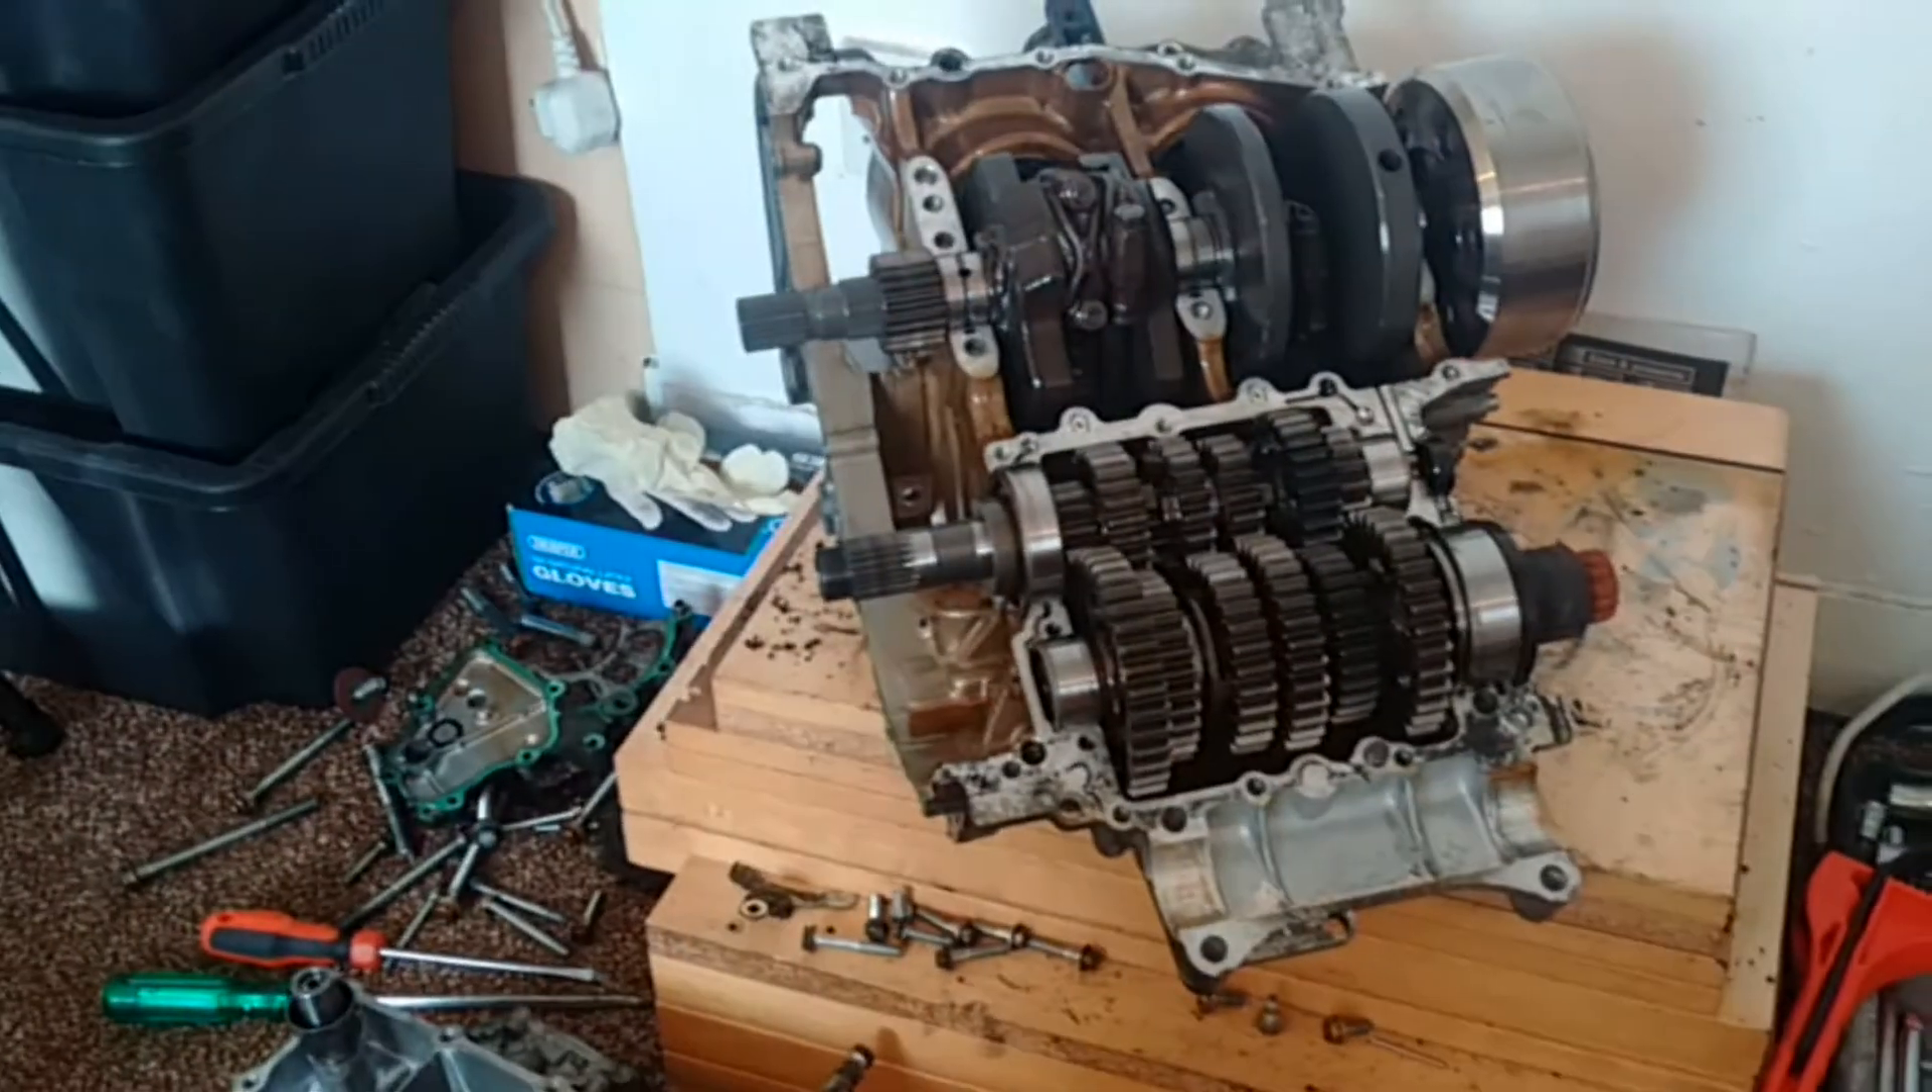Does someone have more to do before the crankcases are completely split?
No.